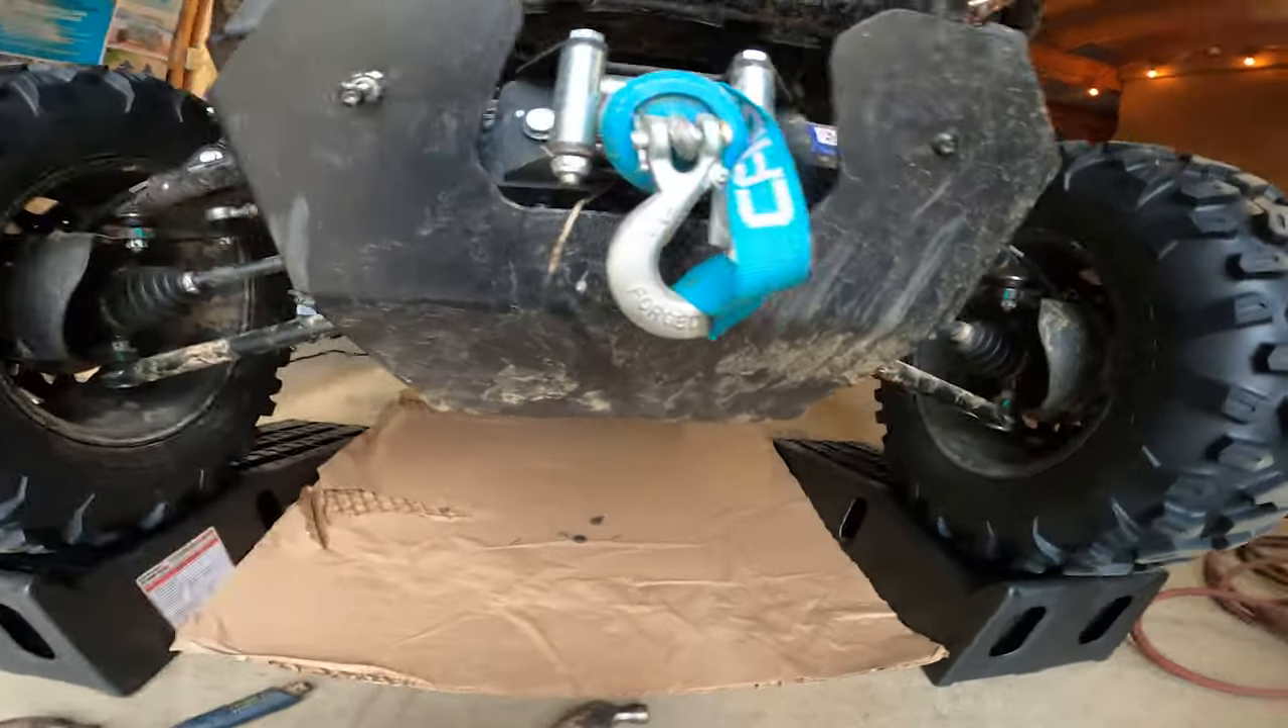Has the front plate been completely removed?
No.